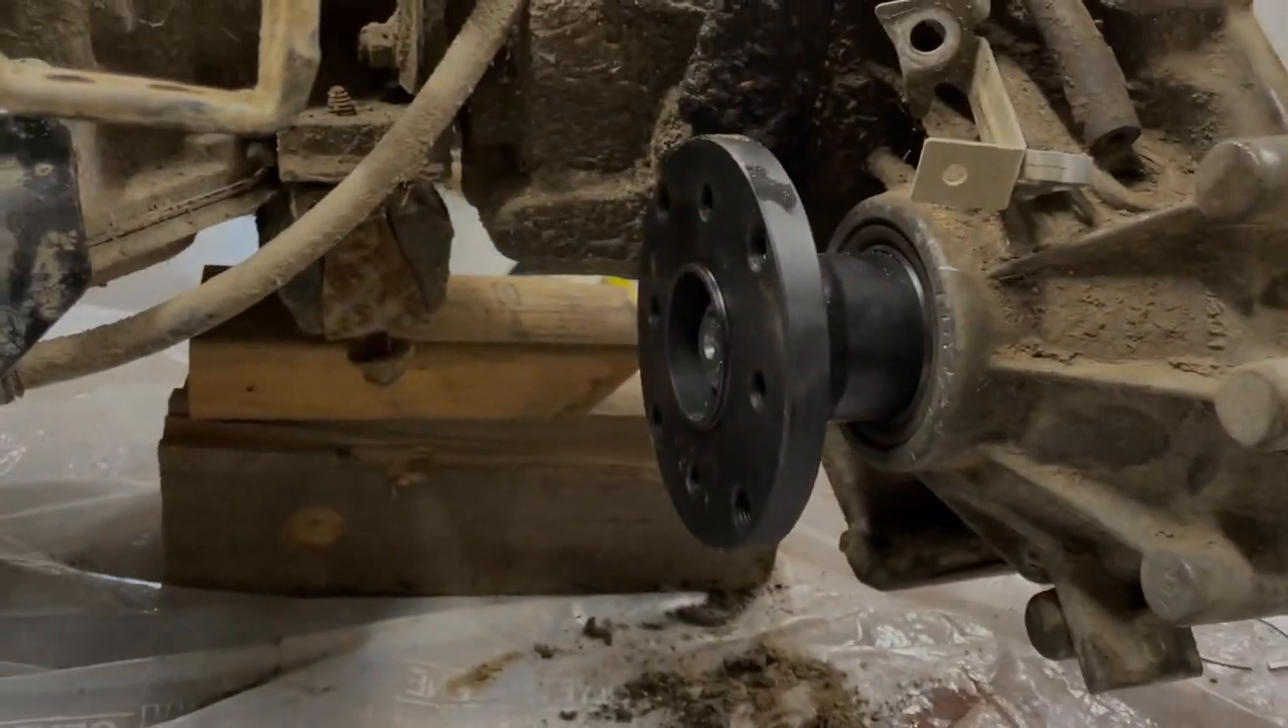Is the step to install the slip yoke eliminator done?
Yes.